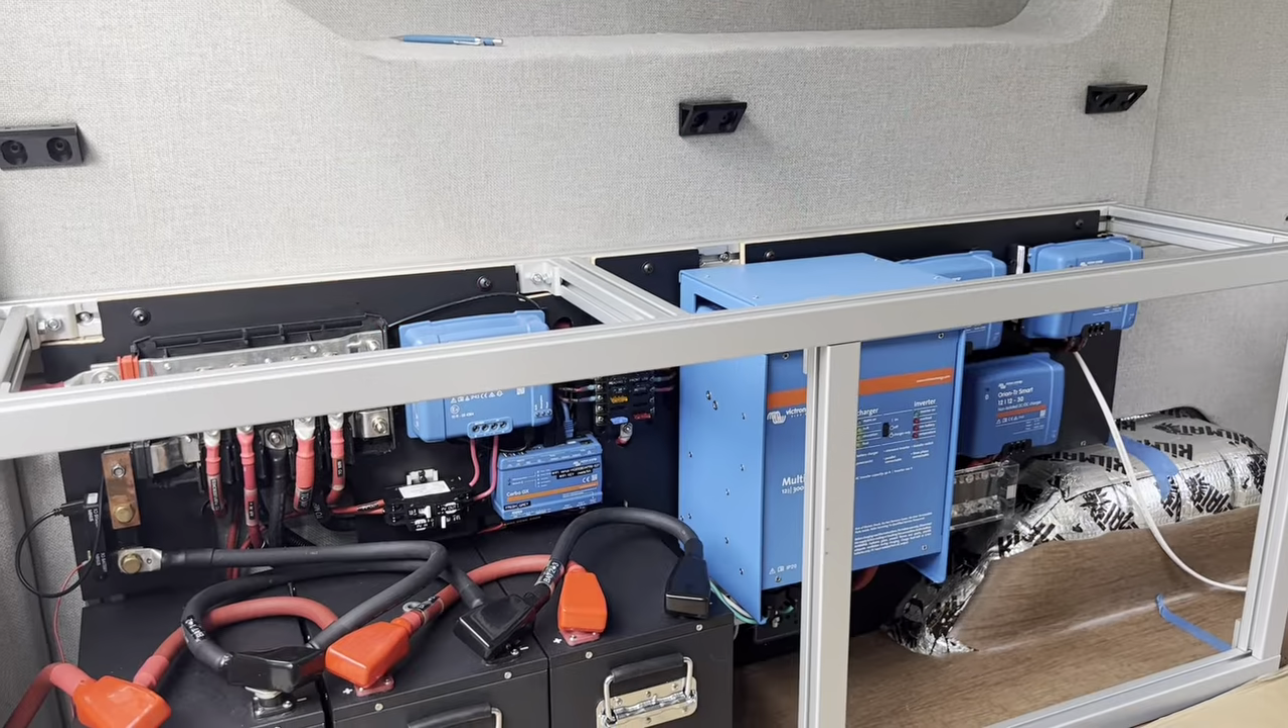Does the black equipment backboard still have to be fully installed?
No.